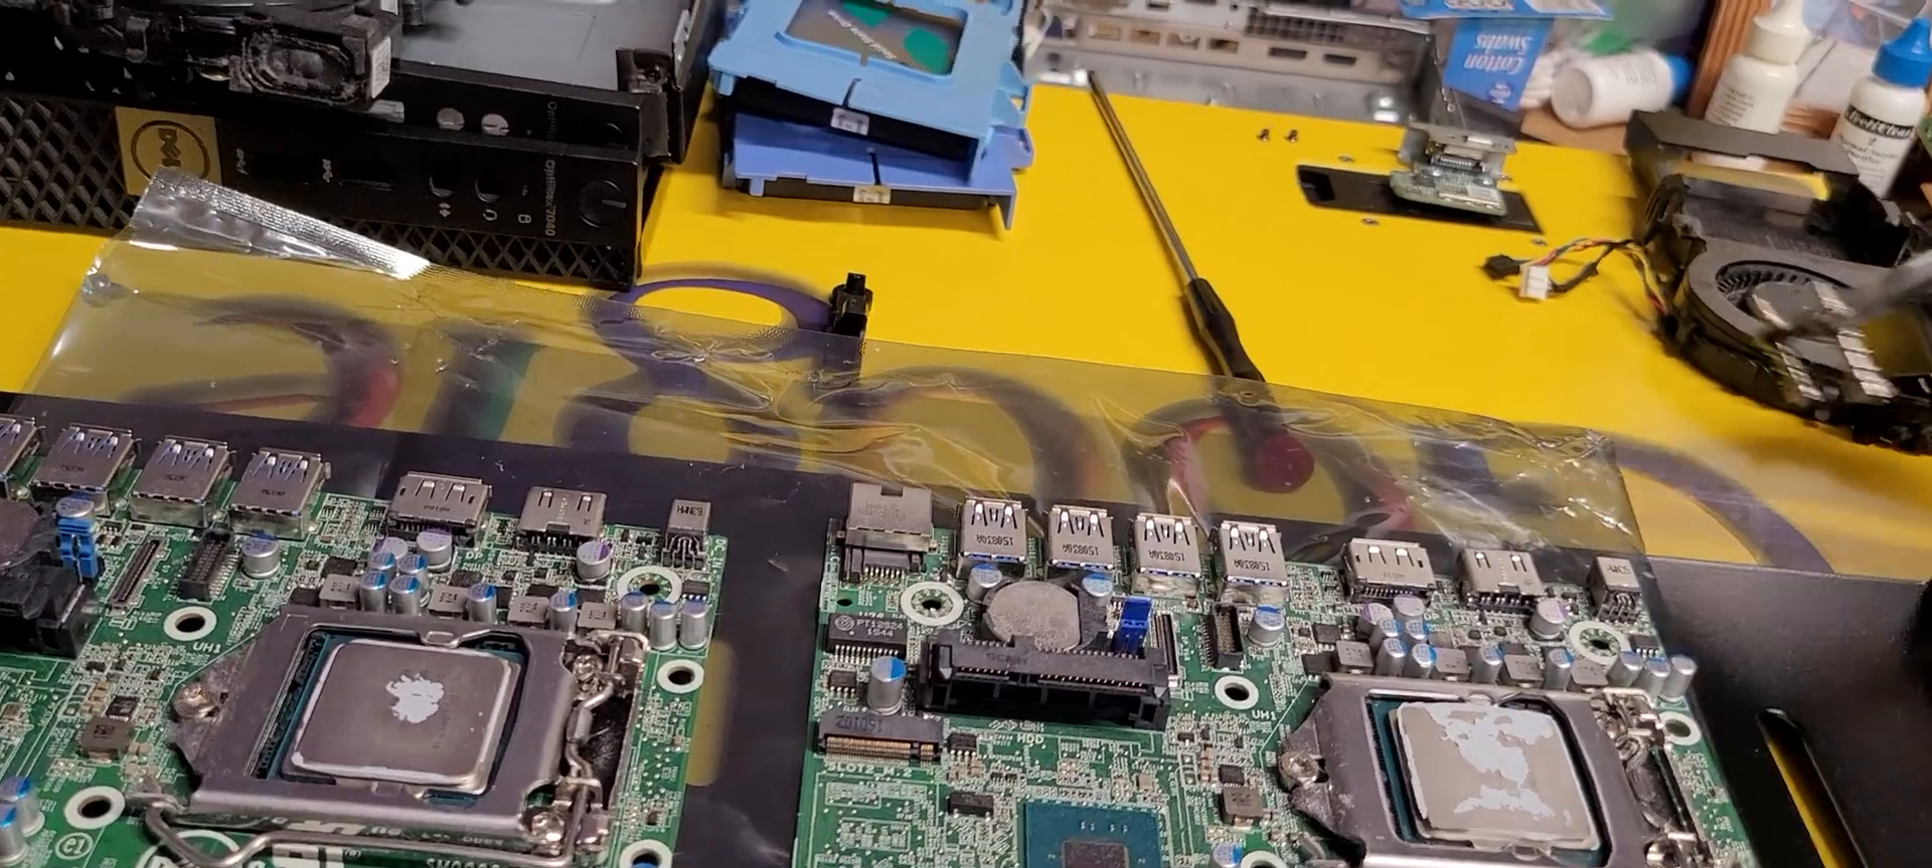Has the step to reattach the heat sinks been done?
No.